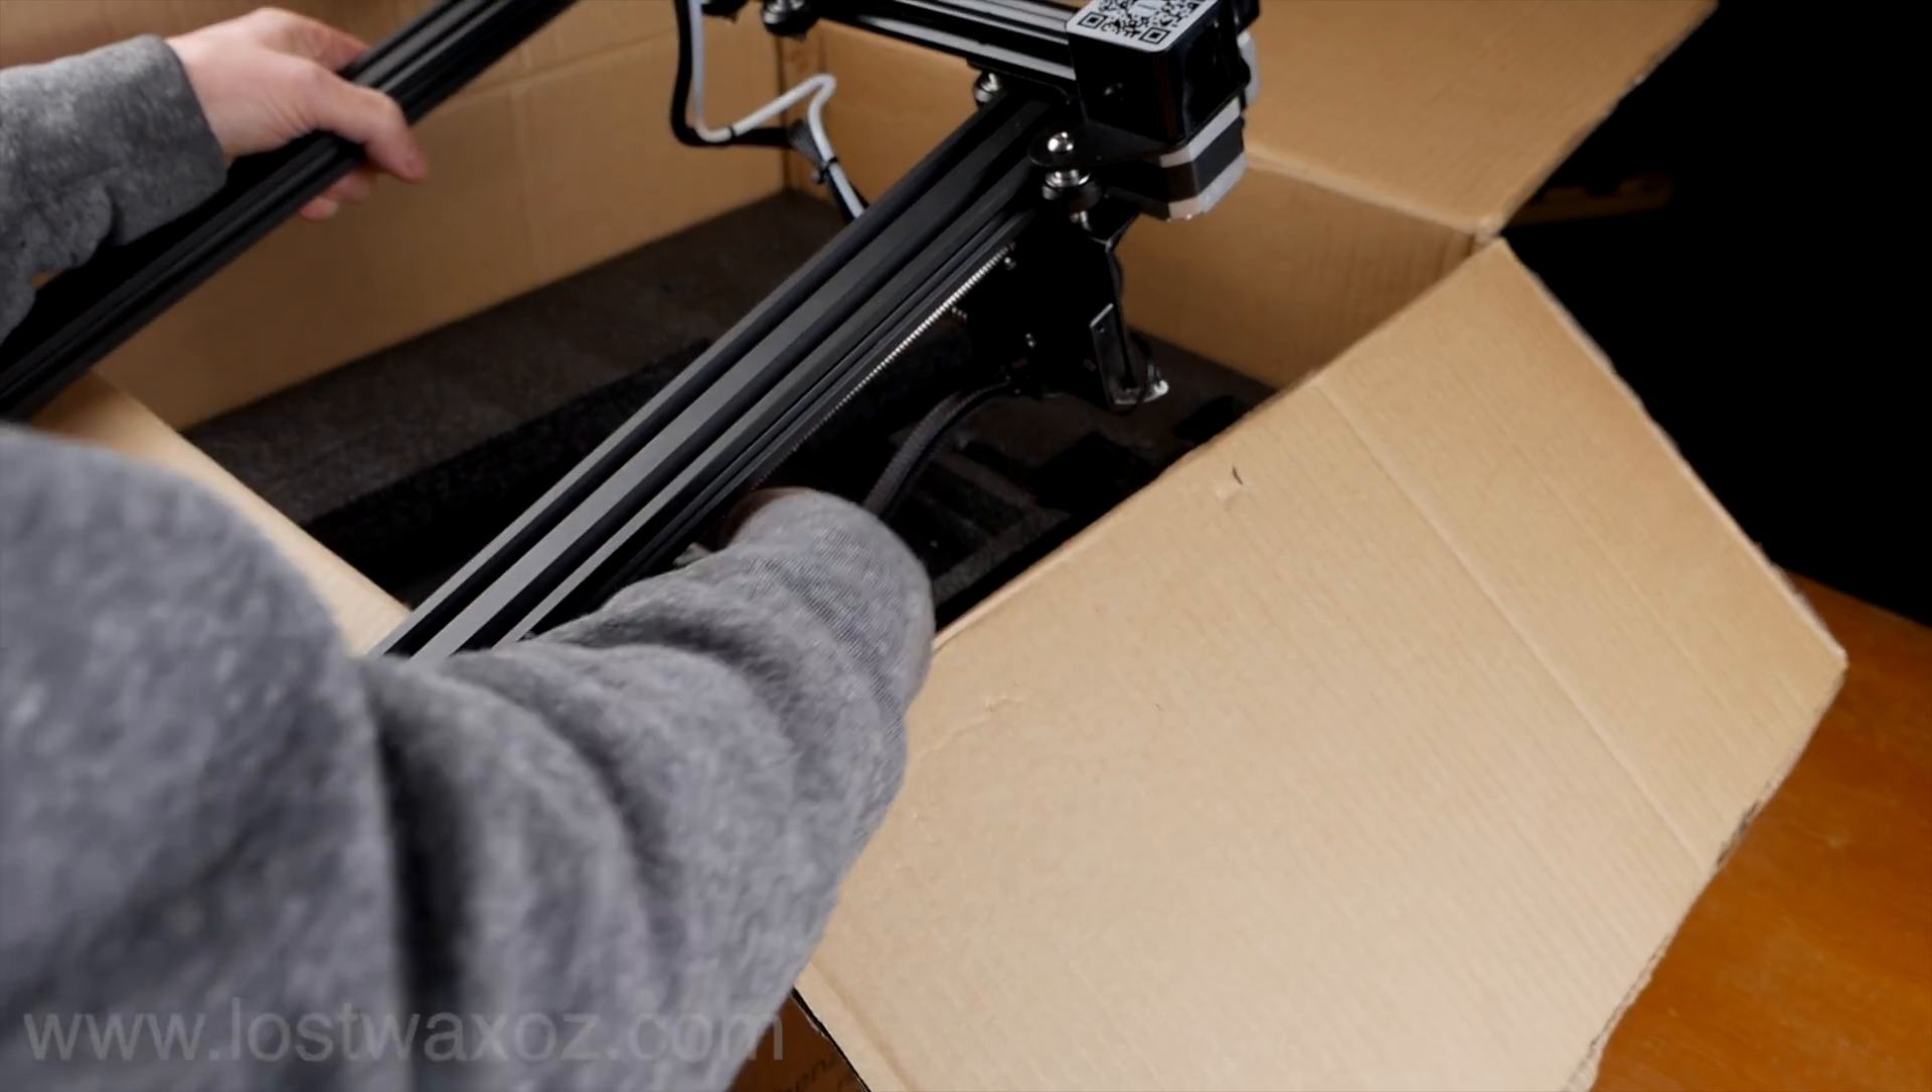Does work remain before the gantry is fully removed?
Yes.